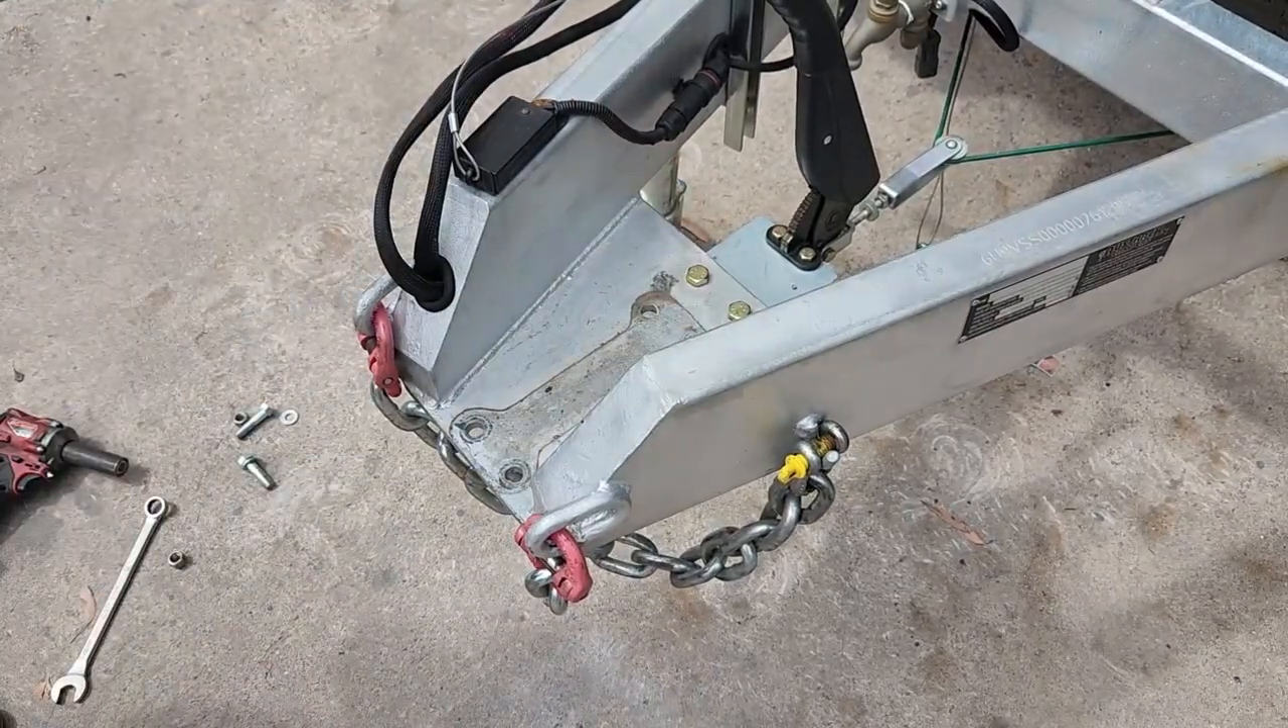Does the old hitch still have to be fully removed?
No.